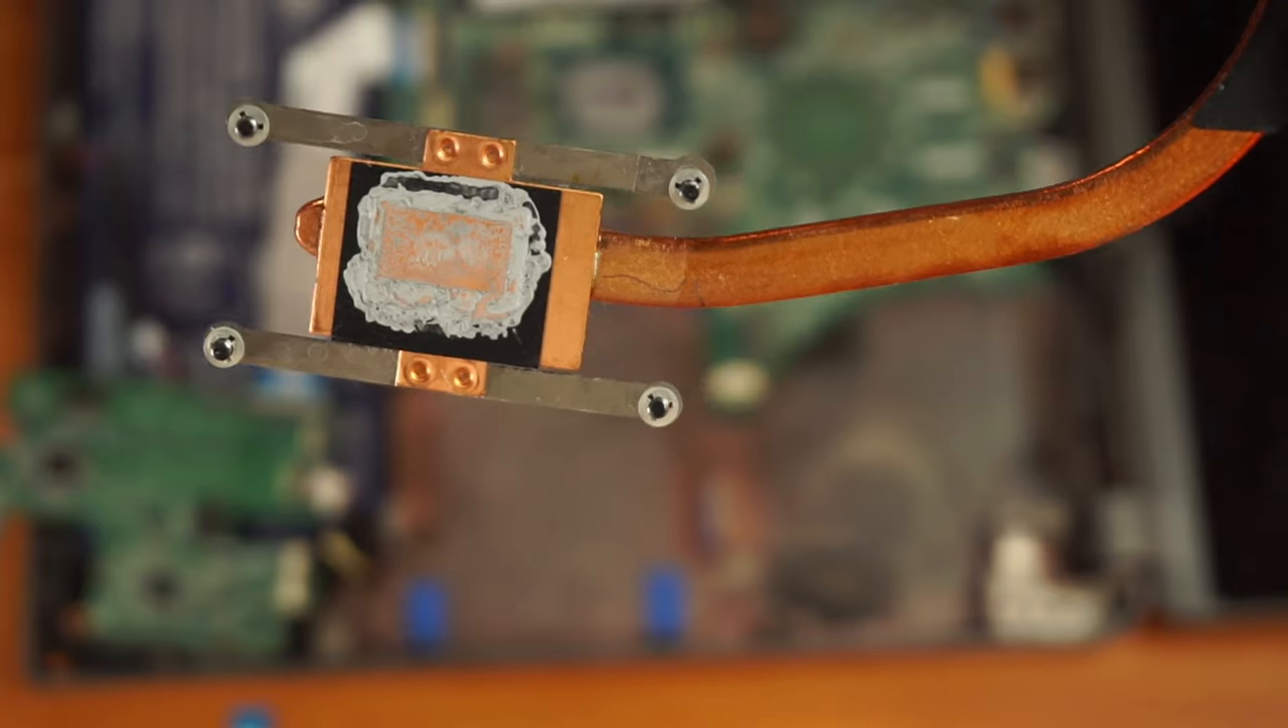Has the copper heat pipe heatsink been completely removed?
Yes.